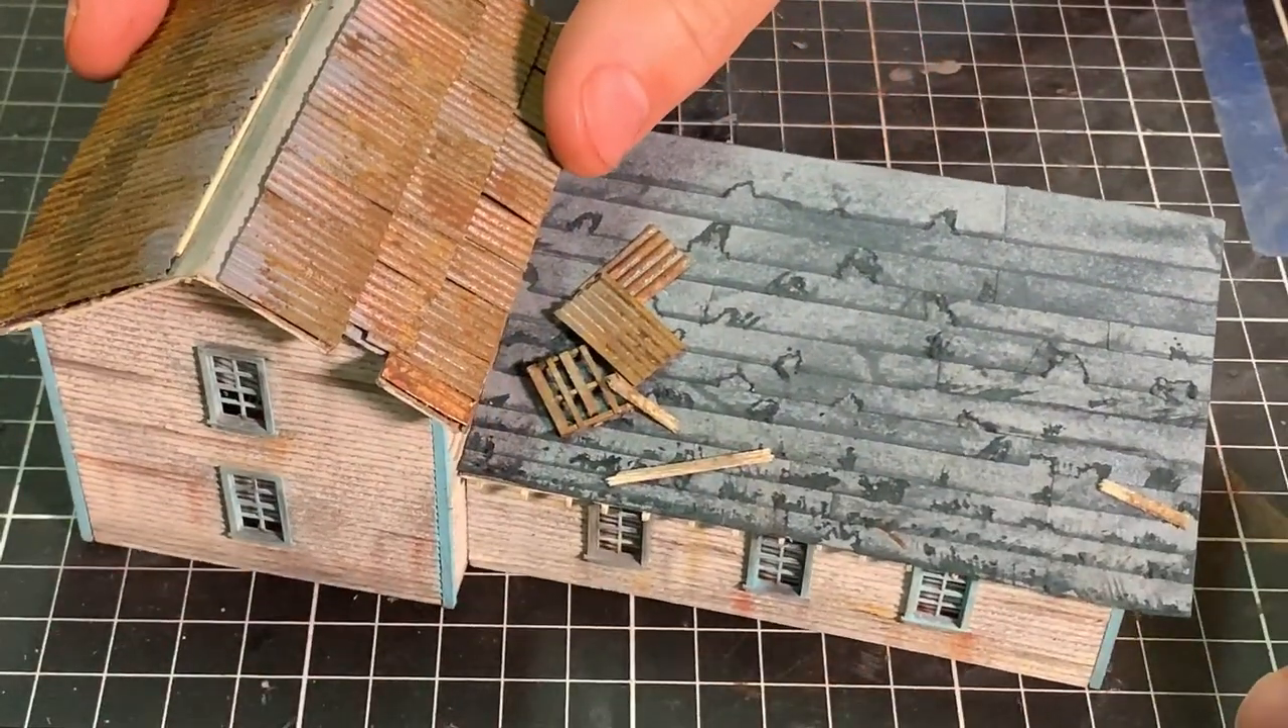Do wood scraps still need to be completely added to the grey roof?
No.